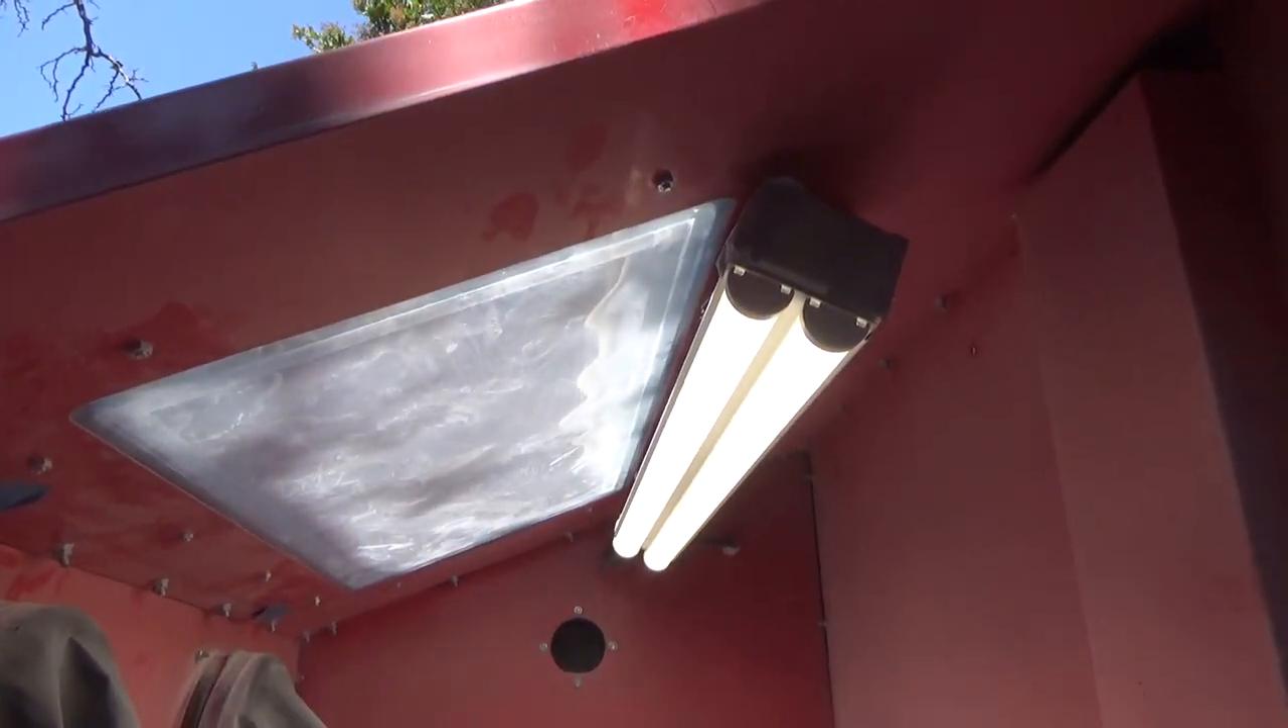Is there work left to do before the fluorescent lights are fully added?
No.